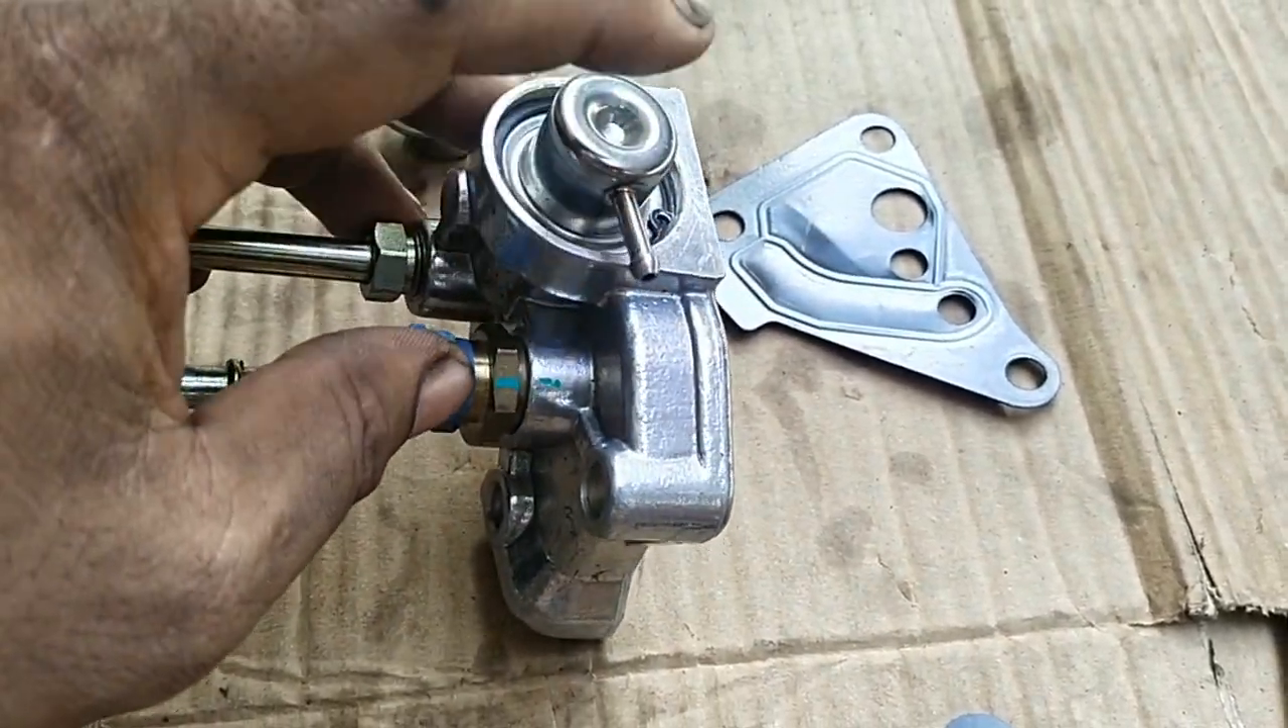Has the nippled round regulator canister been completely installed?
Yes.